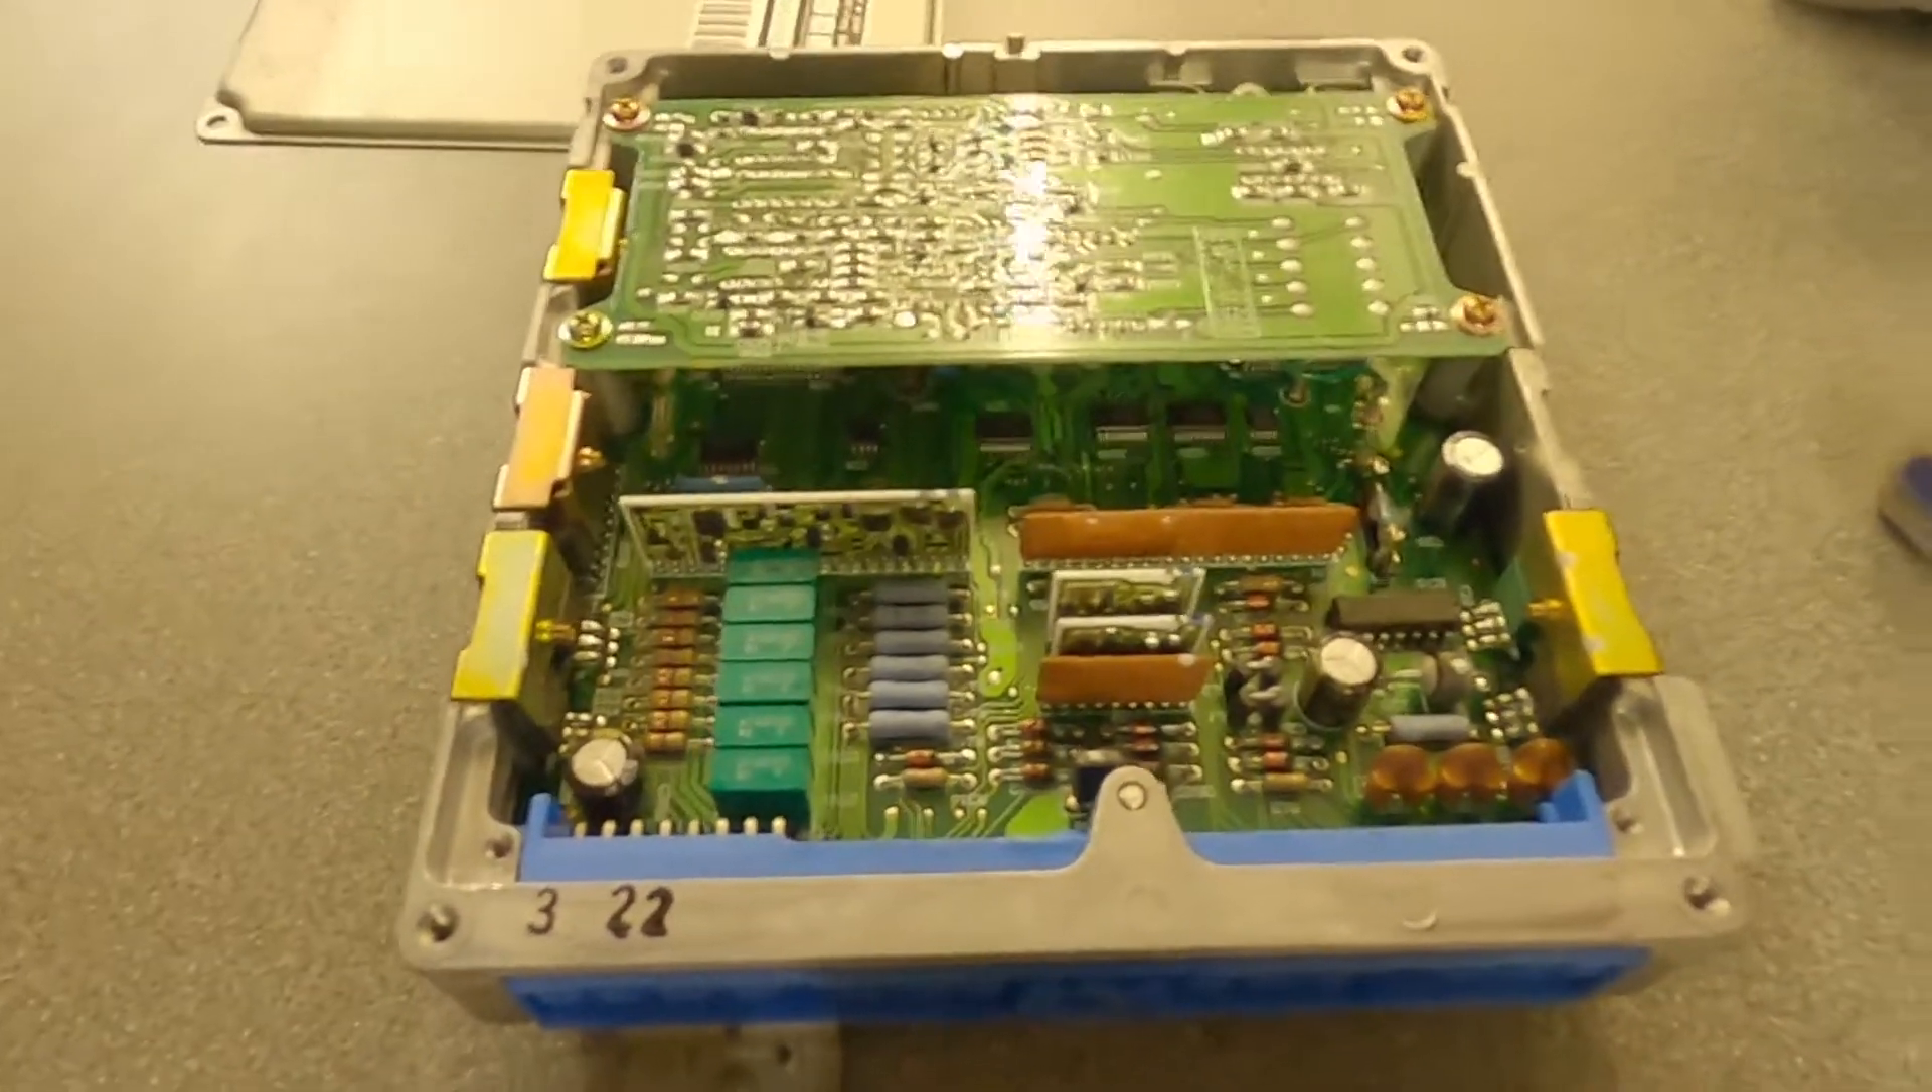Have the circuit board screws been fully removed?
No.